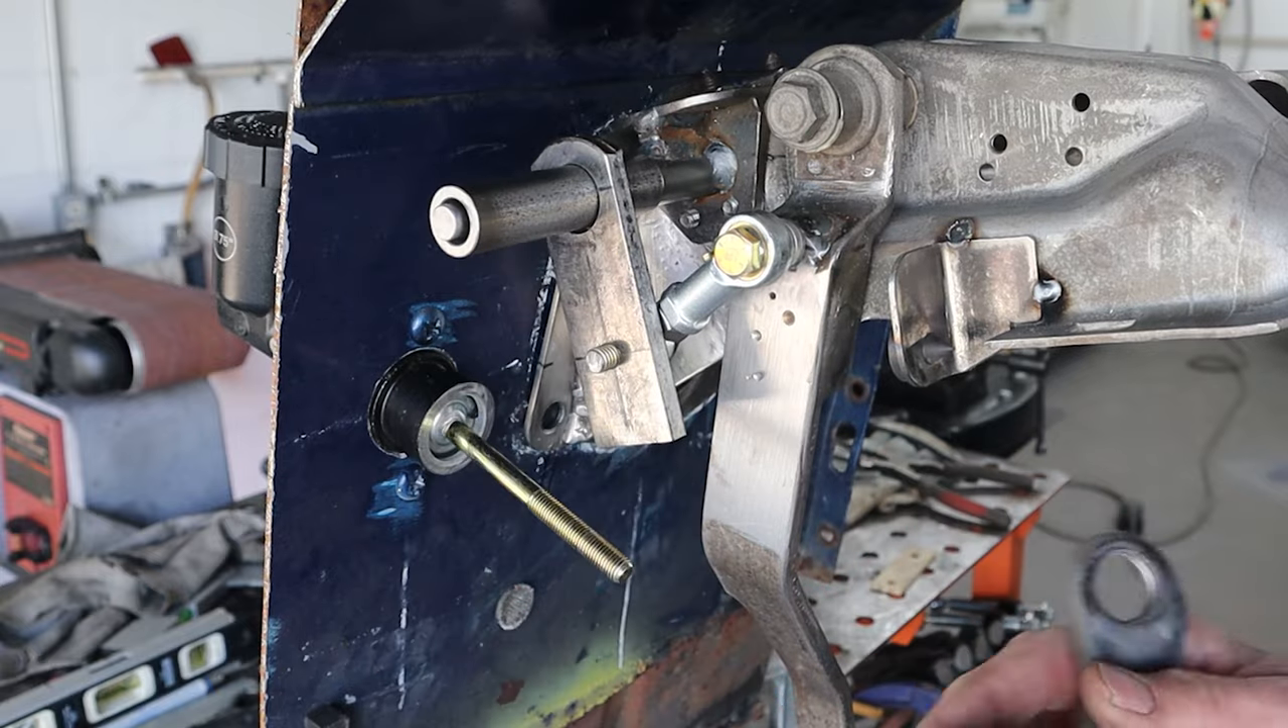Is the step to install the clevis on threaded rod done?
No.